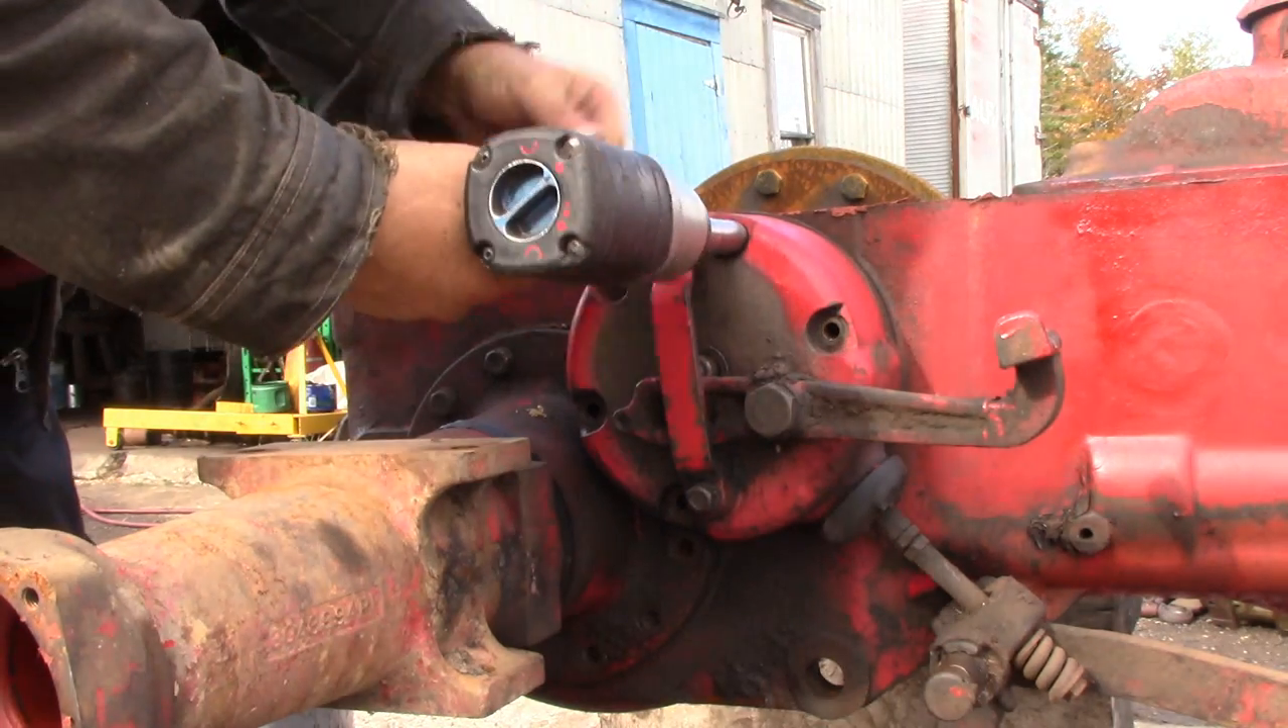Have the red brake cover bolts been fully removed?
No.